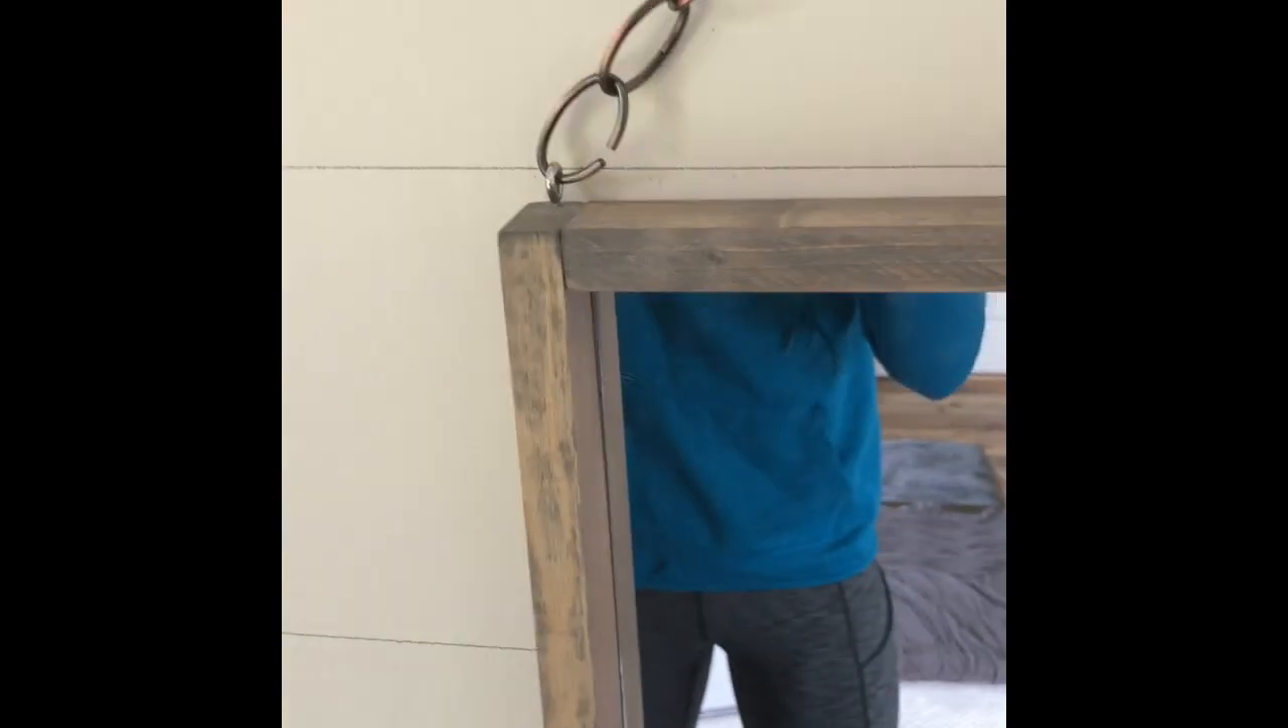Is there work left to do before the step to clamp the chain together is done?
Yes.